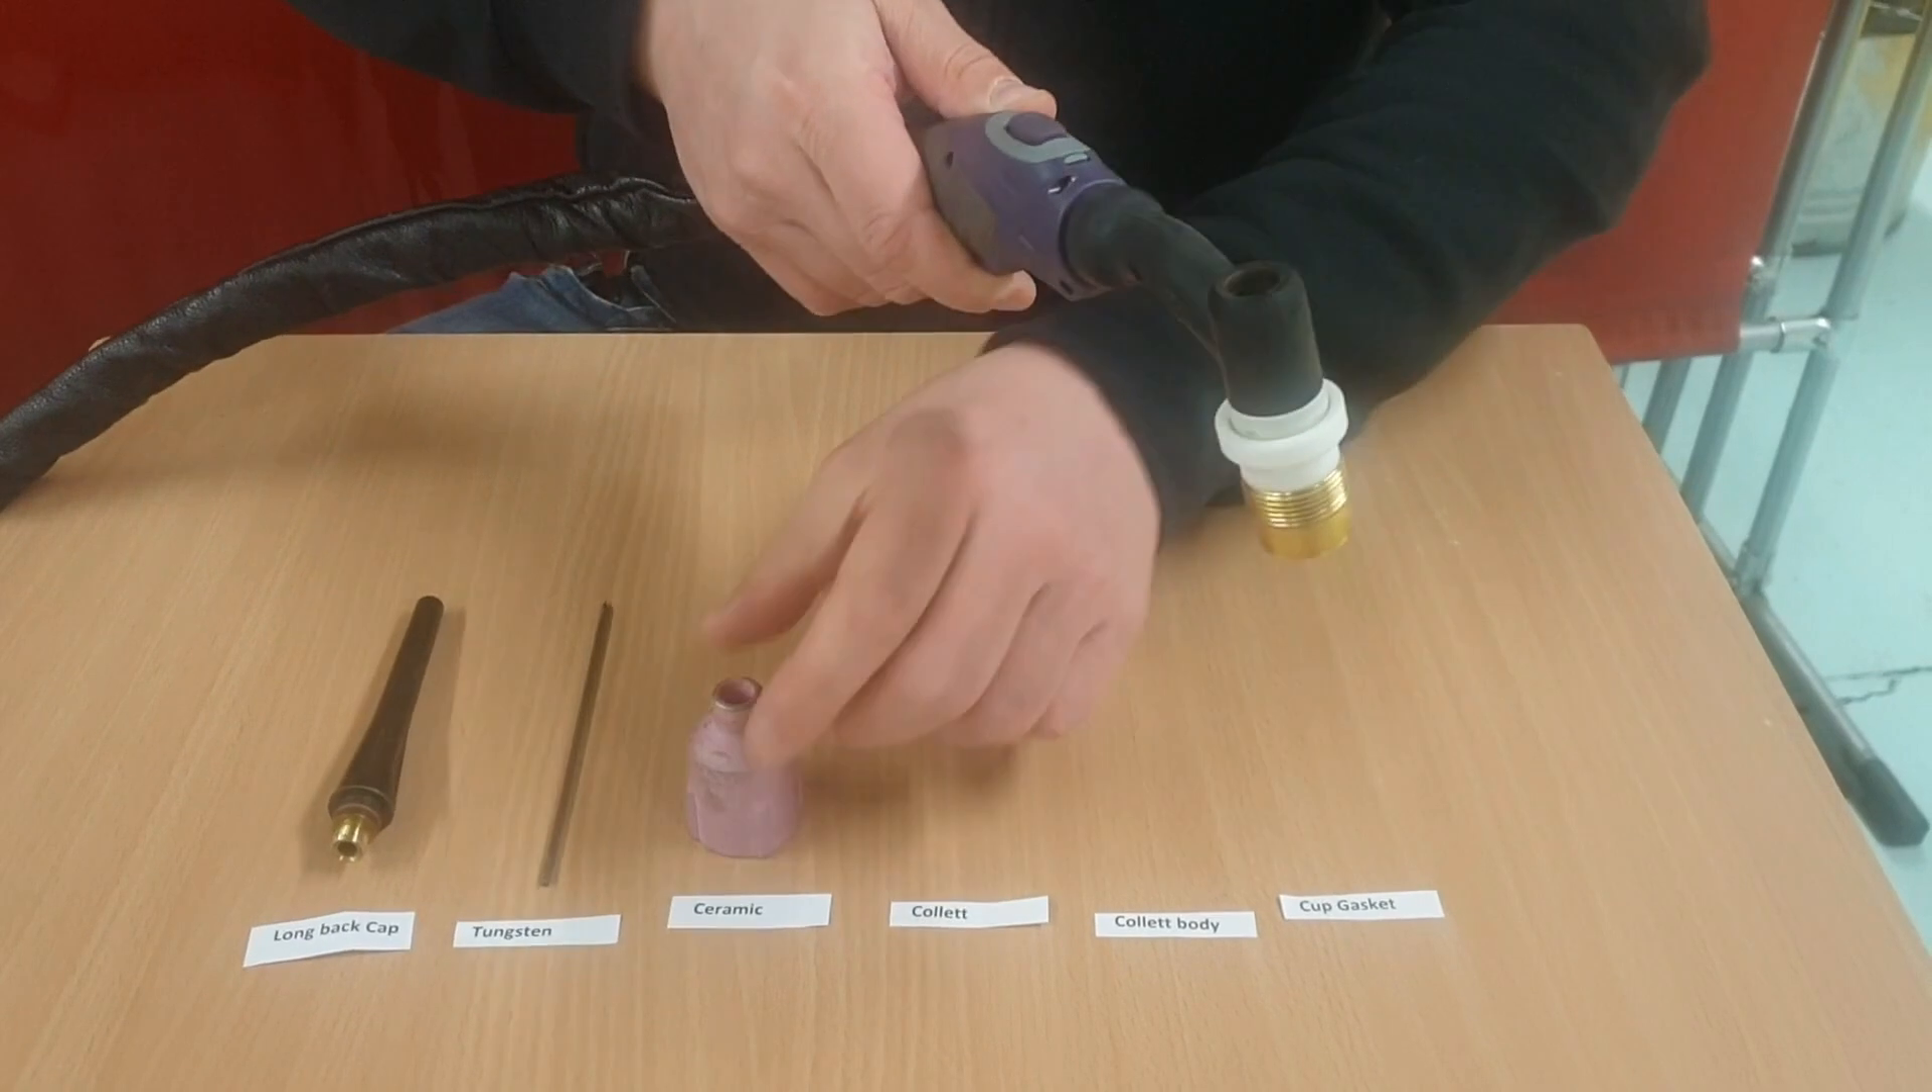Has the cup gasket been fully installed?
Yes.